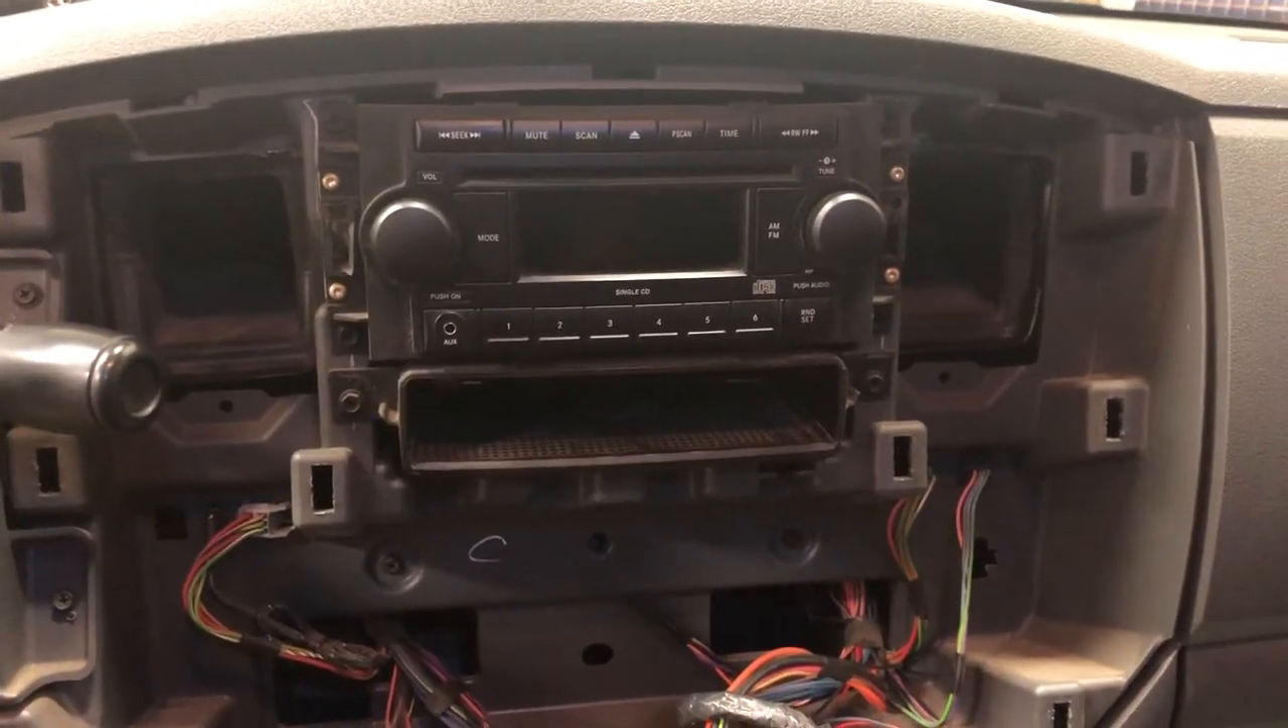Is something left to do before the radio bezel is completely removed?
No.